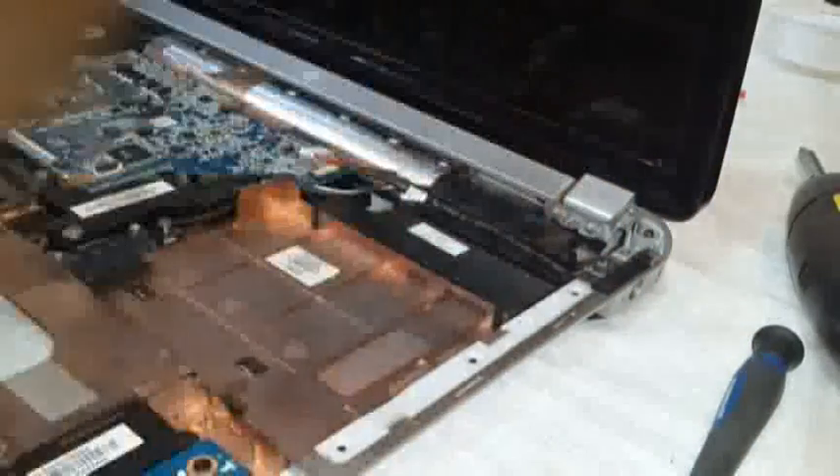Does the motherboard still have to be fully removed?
Yes.